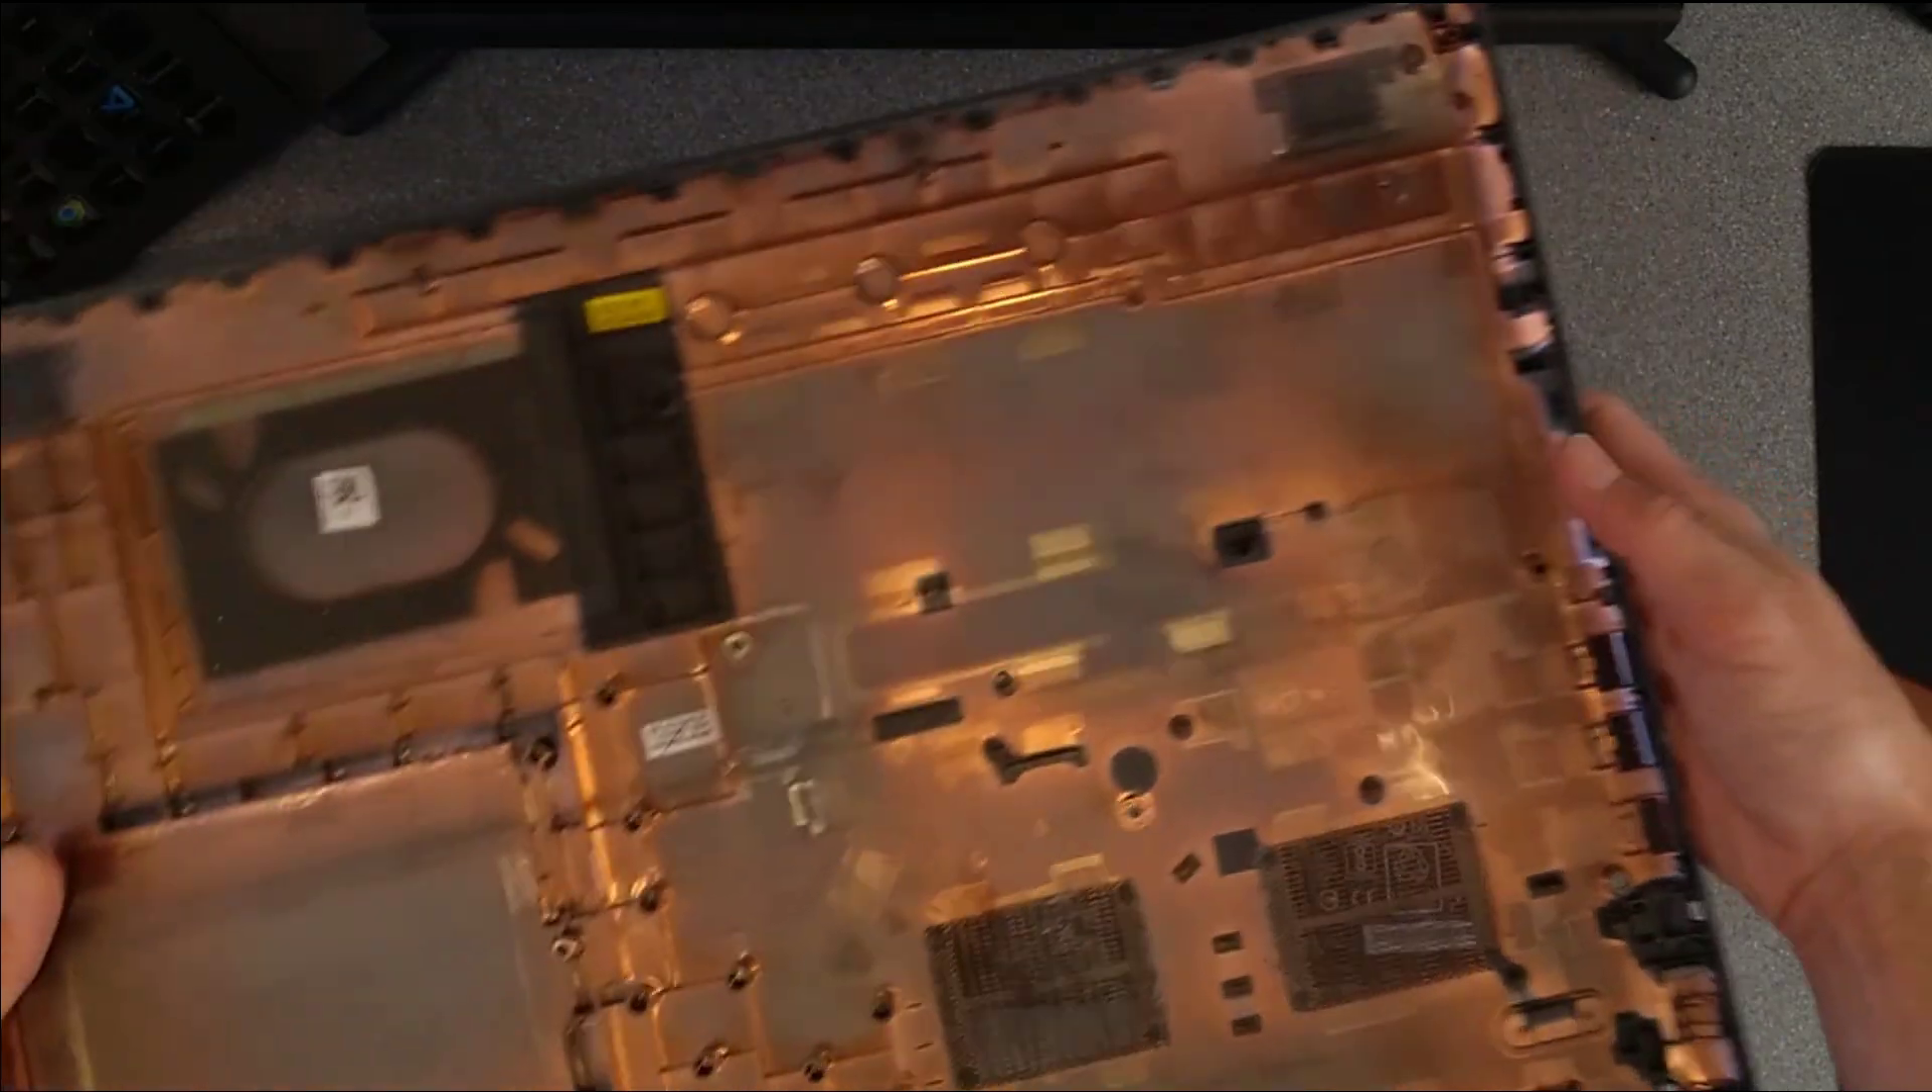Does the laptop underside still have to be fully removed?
No.